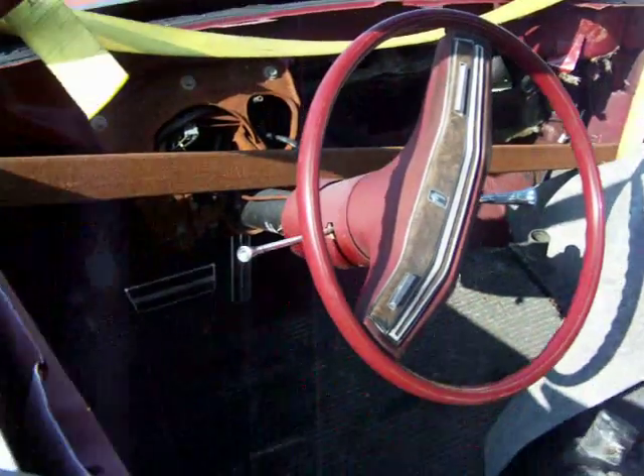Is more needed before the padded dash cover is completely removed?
No.